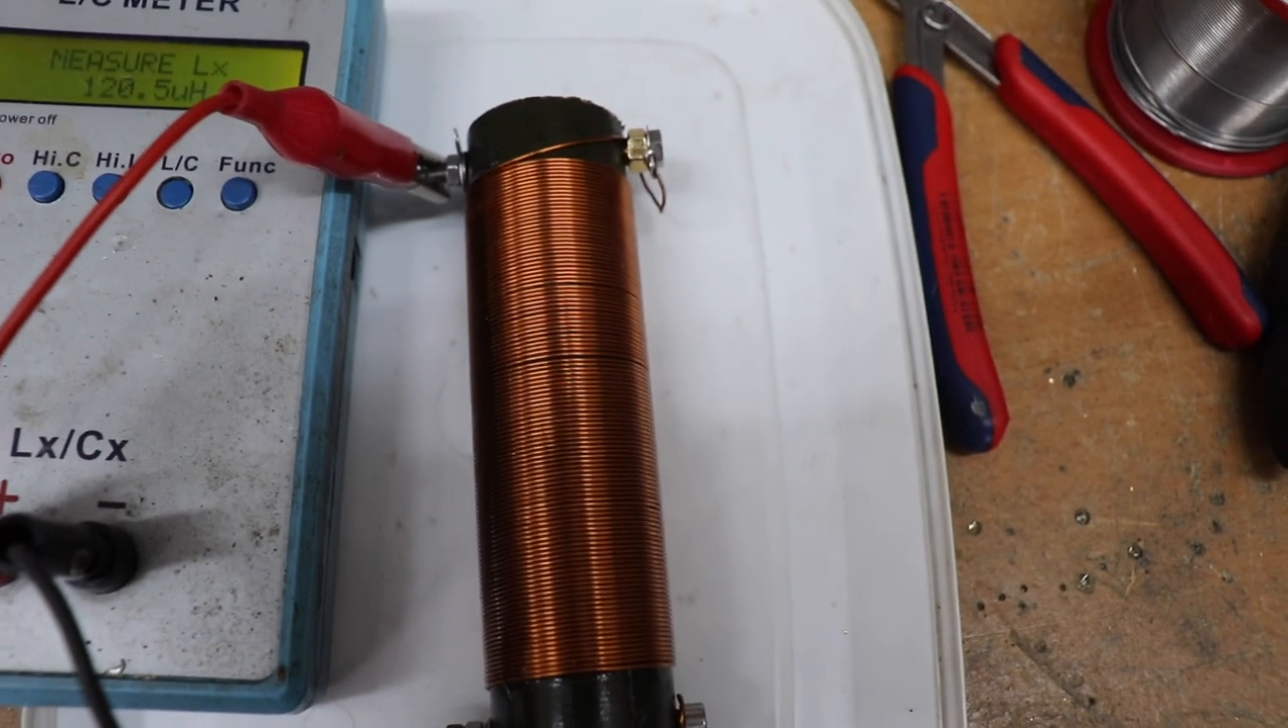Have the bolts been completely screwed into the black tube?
Yes.